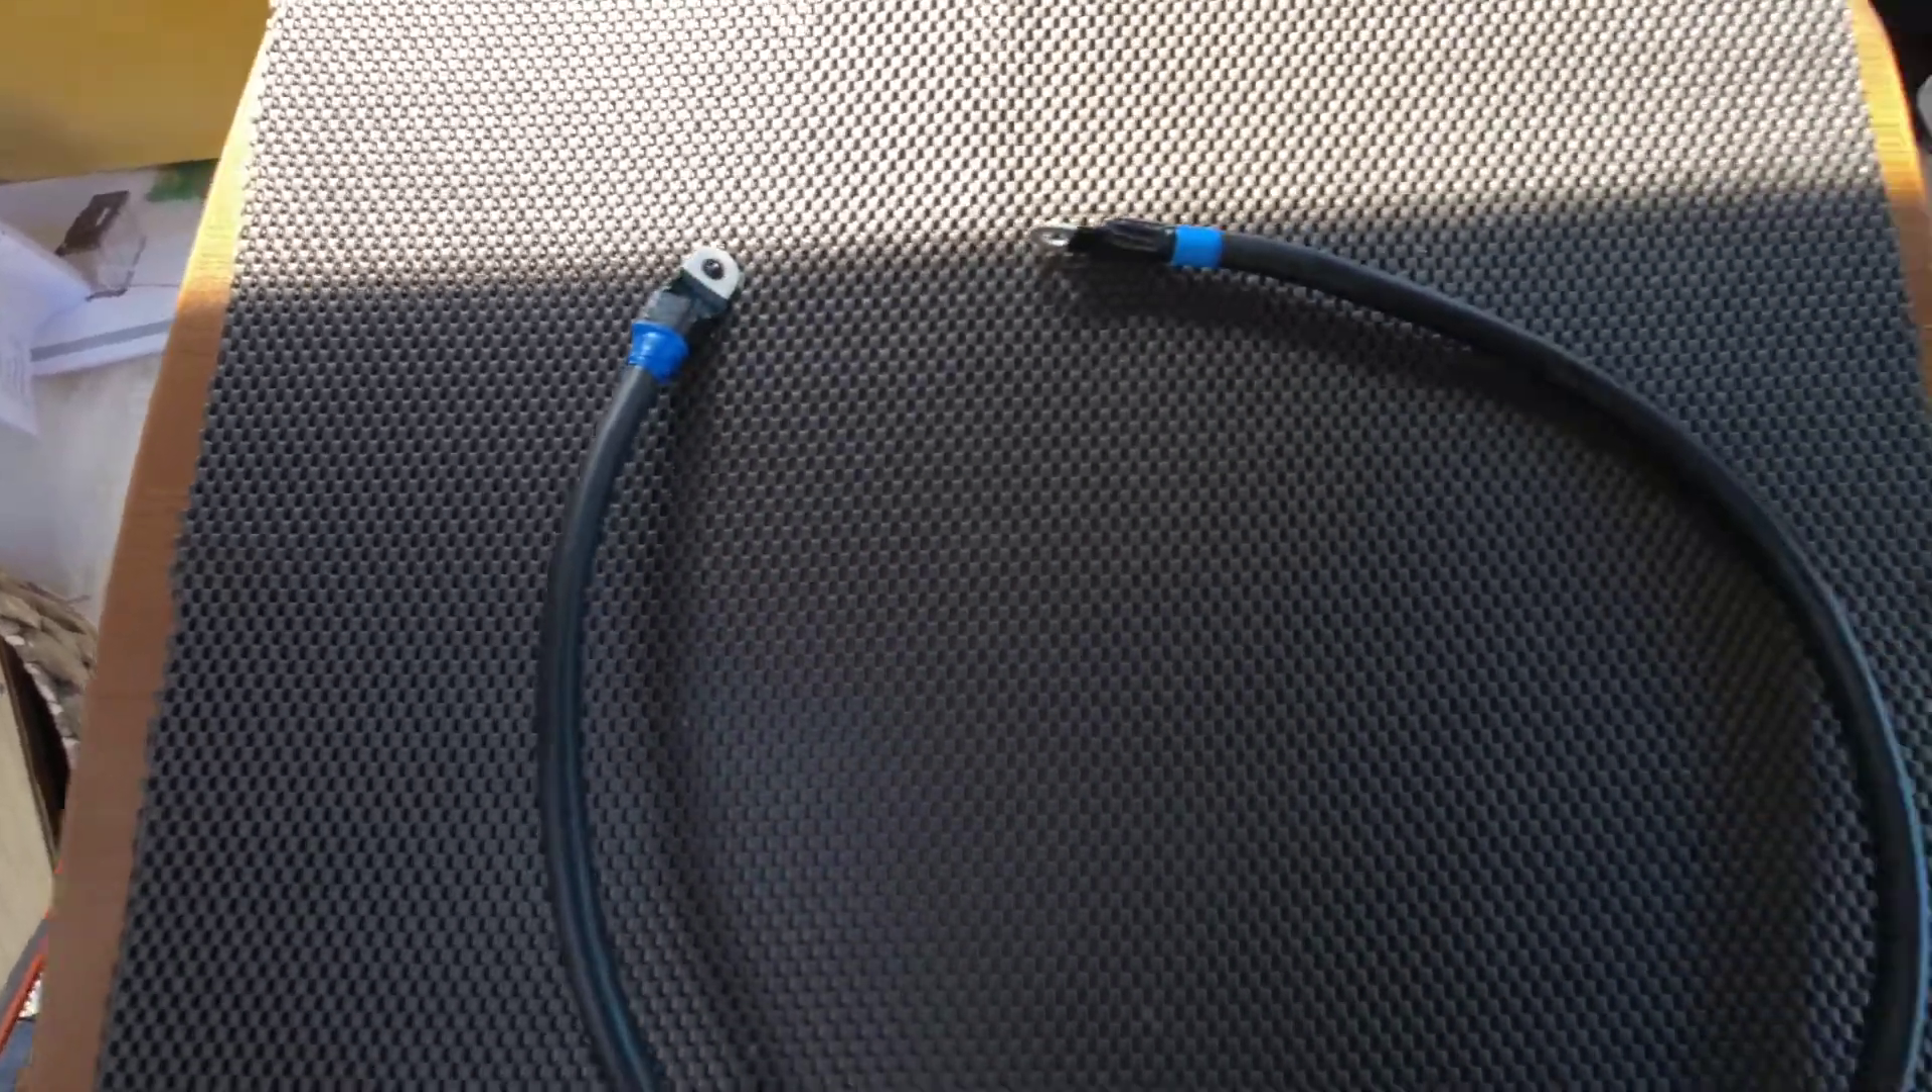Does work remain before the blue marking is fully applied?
No.